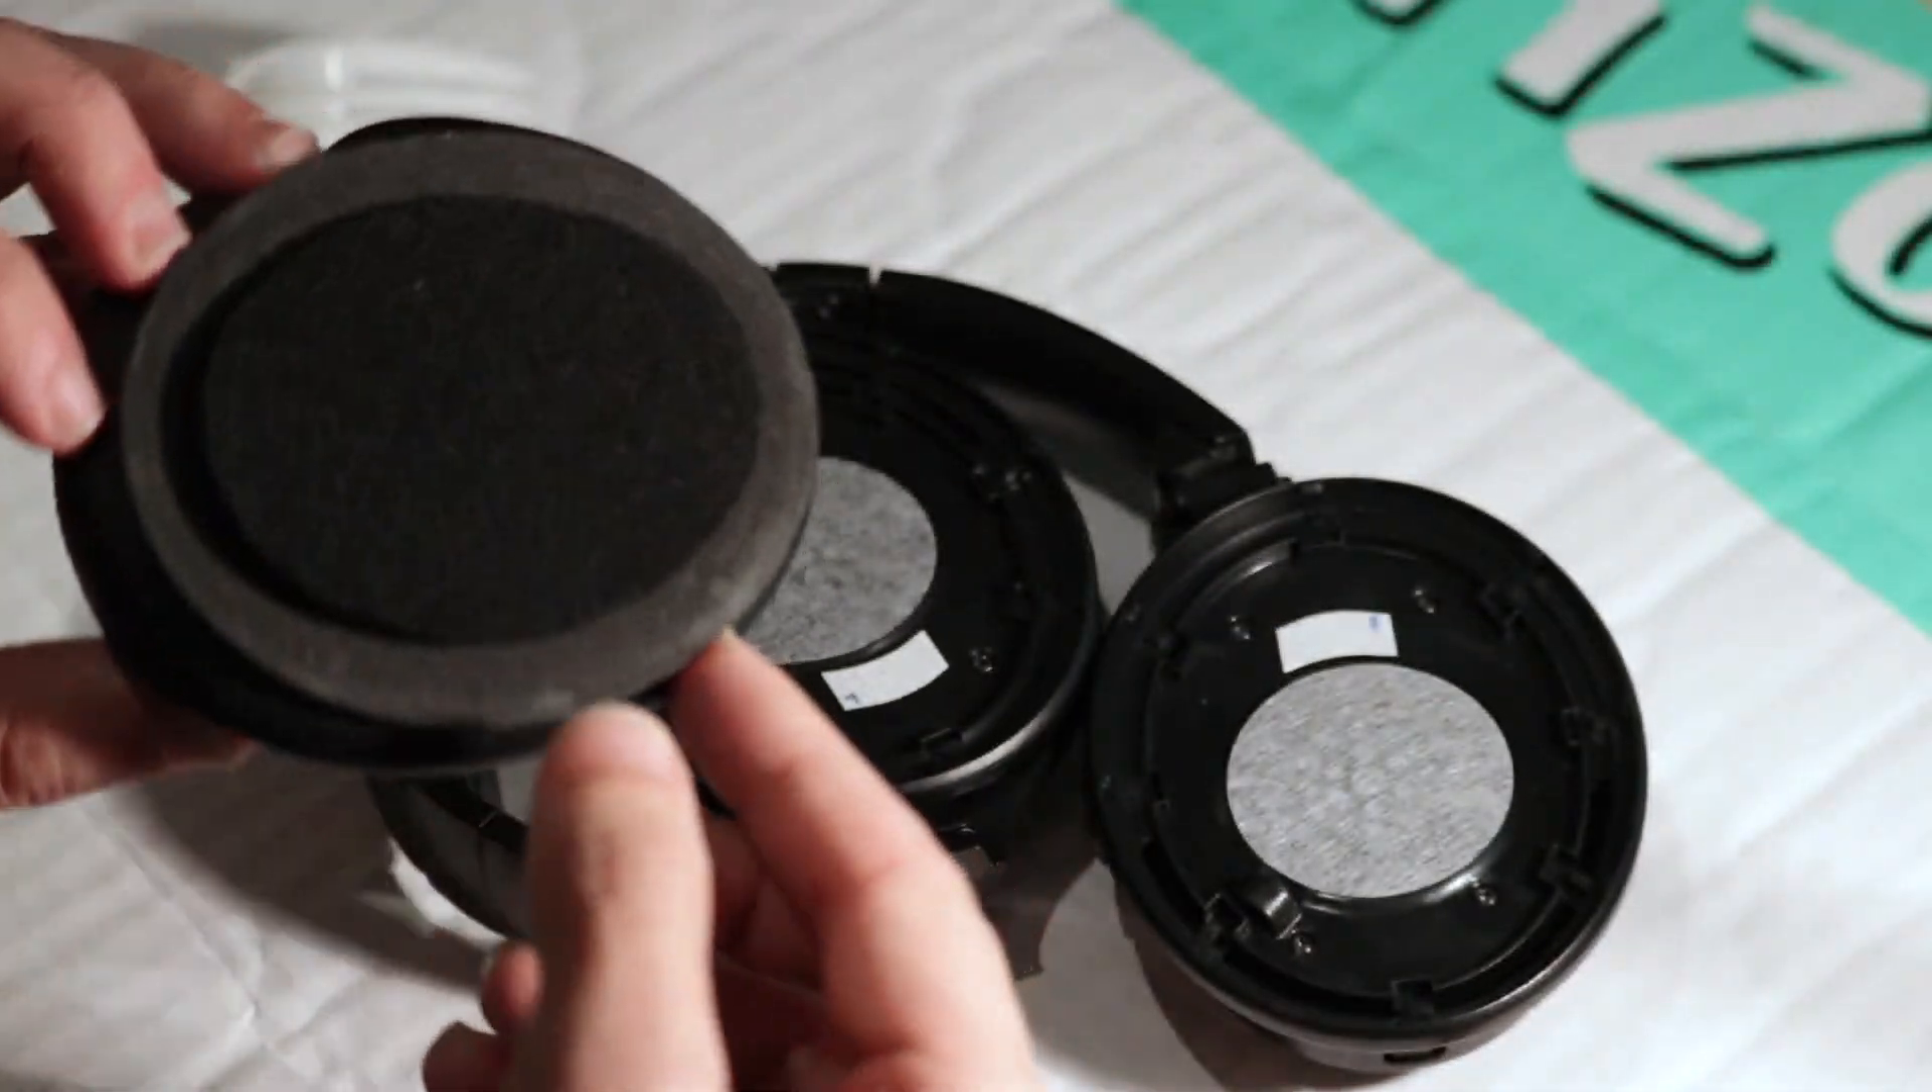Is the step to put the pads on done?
No.